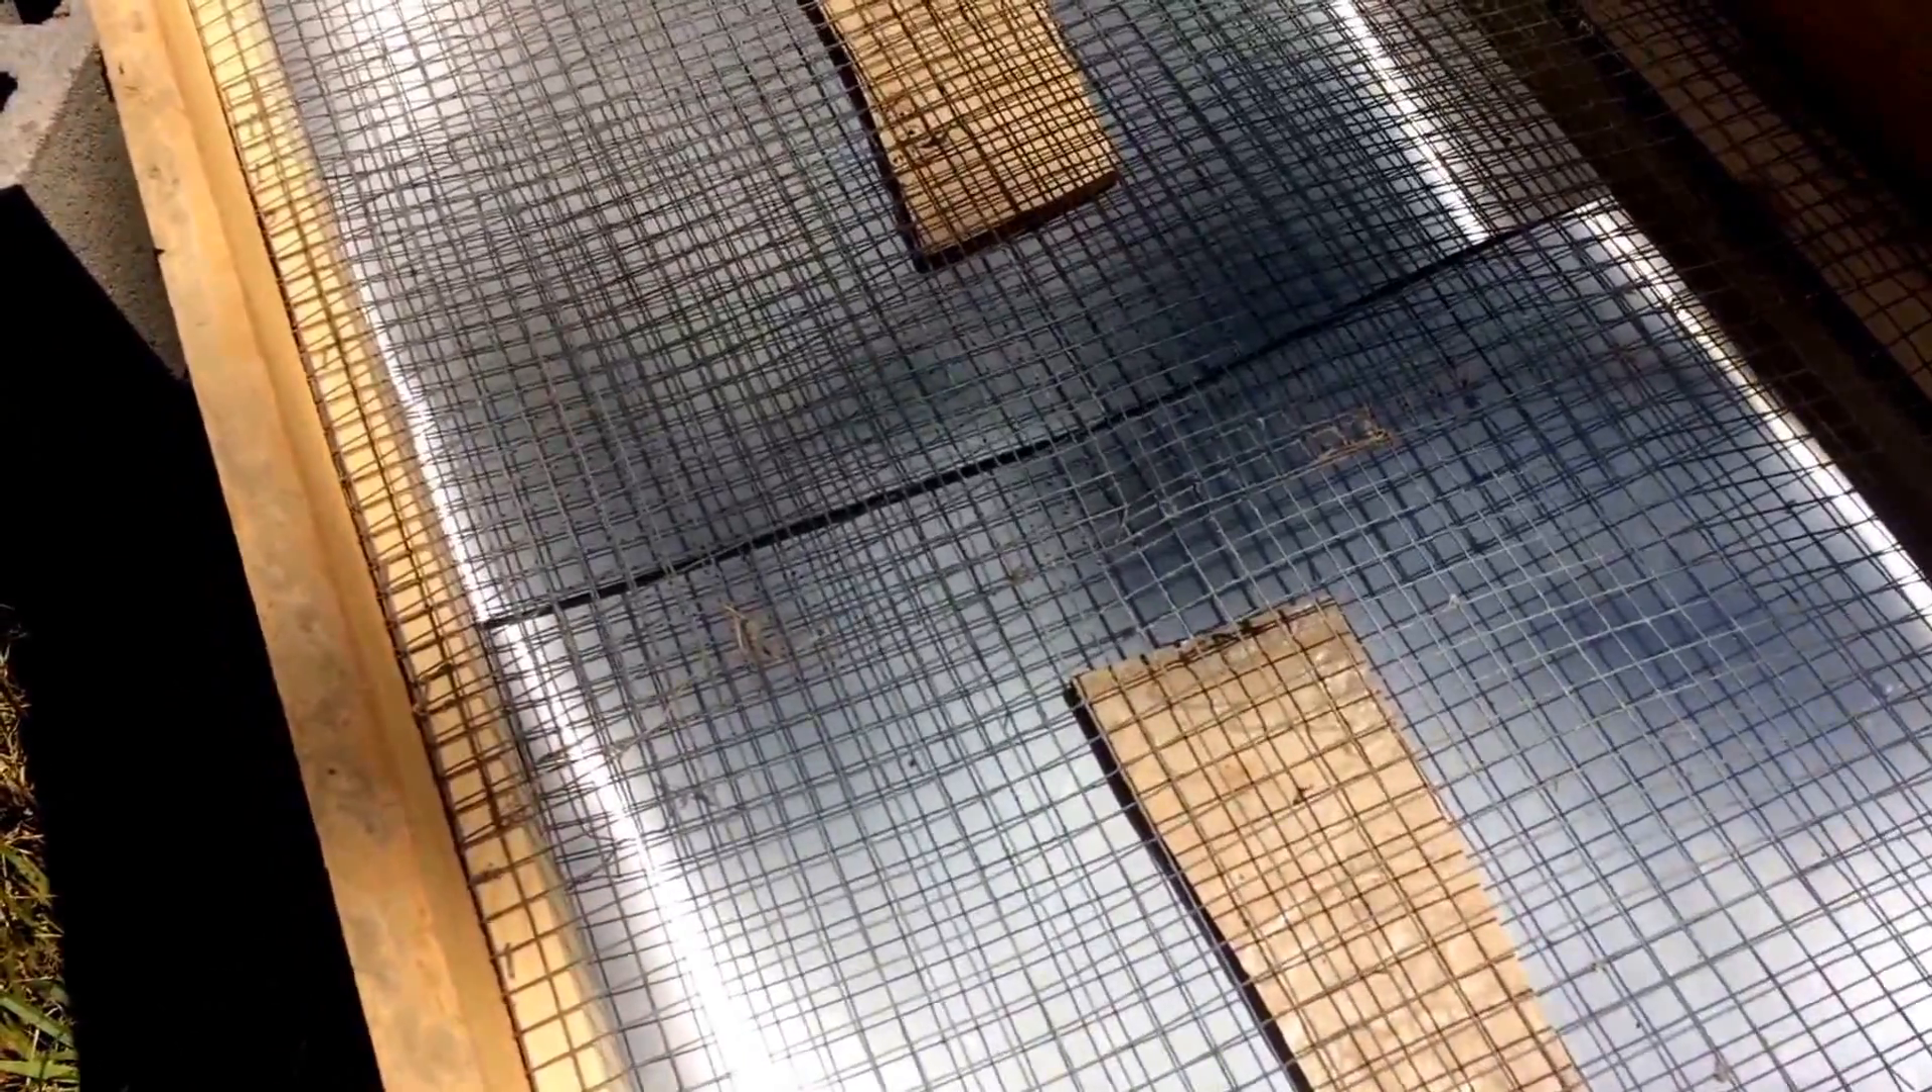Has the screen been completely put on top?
Yes.